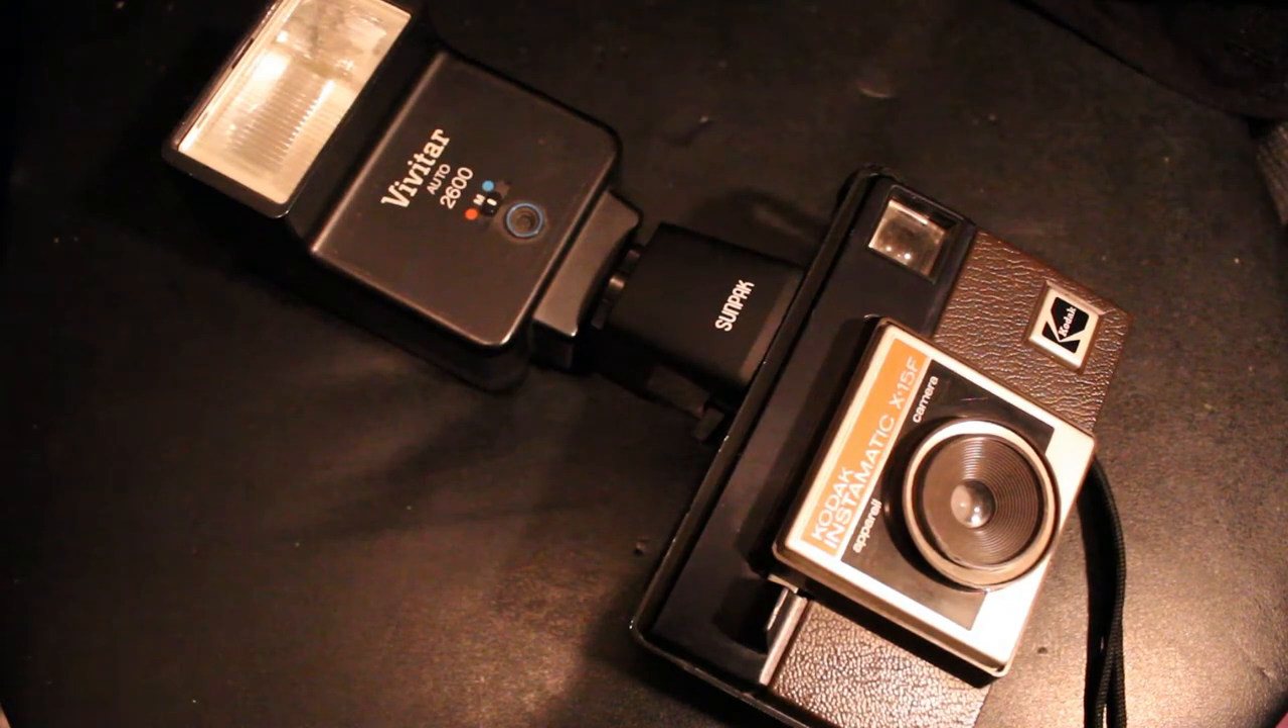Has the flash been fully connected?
Yes.